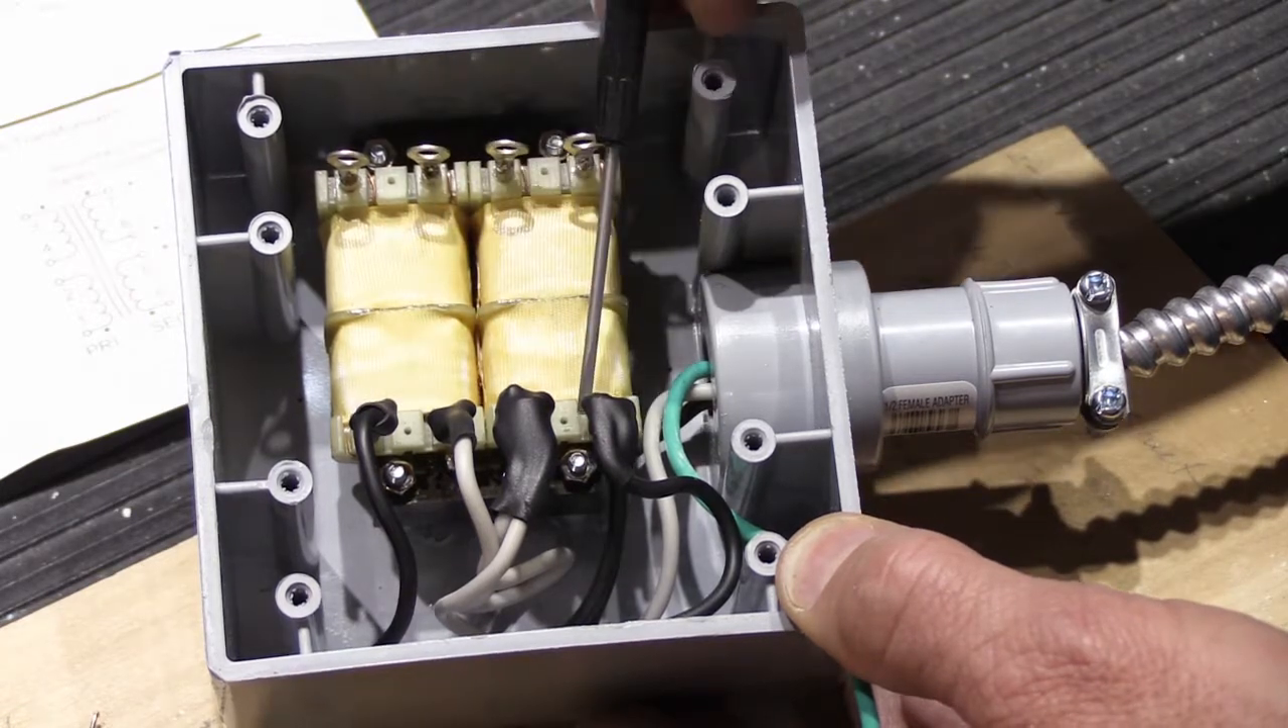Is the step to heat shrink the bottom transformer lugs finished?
Yes.